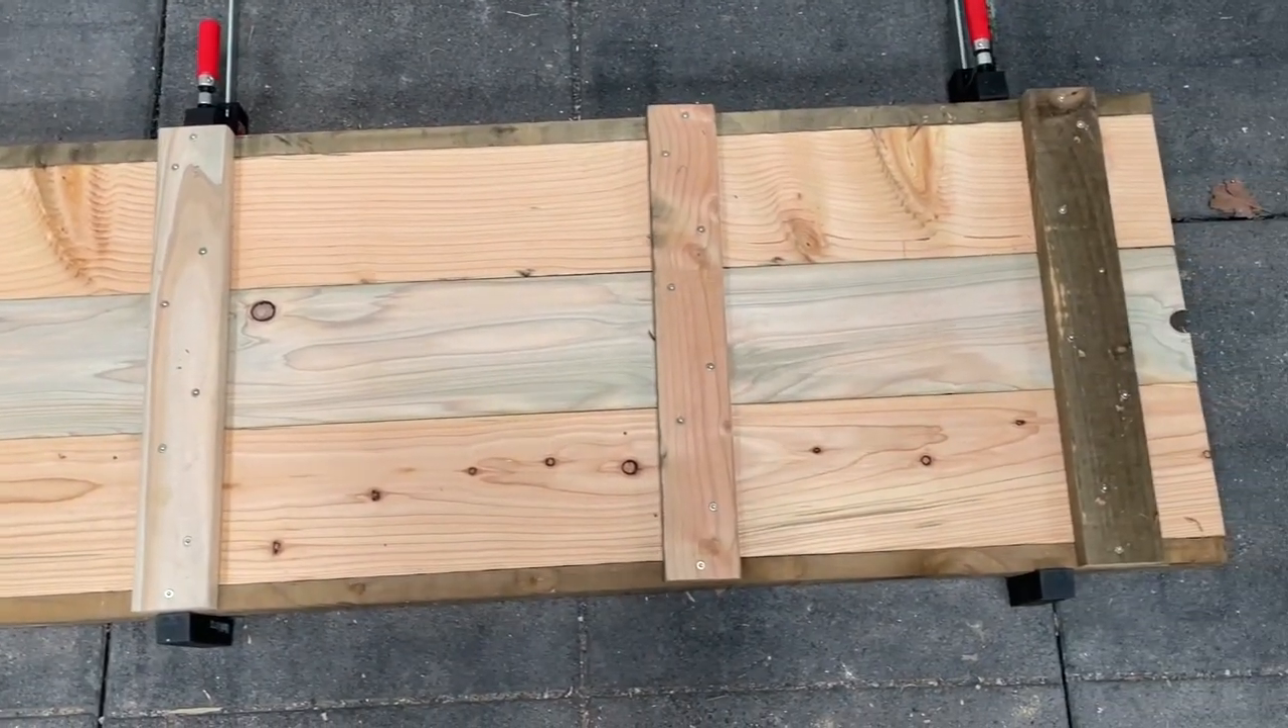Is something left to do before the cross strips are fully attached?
No.